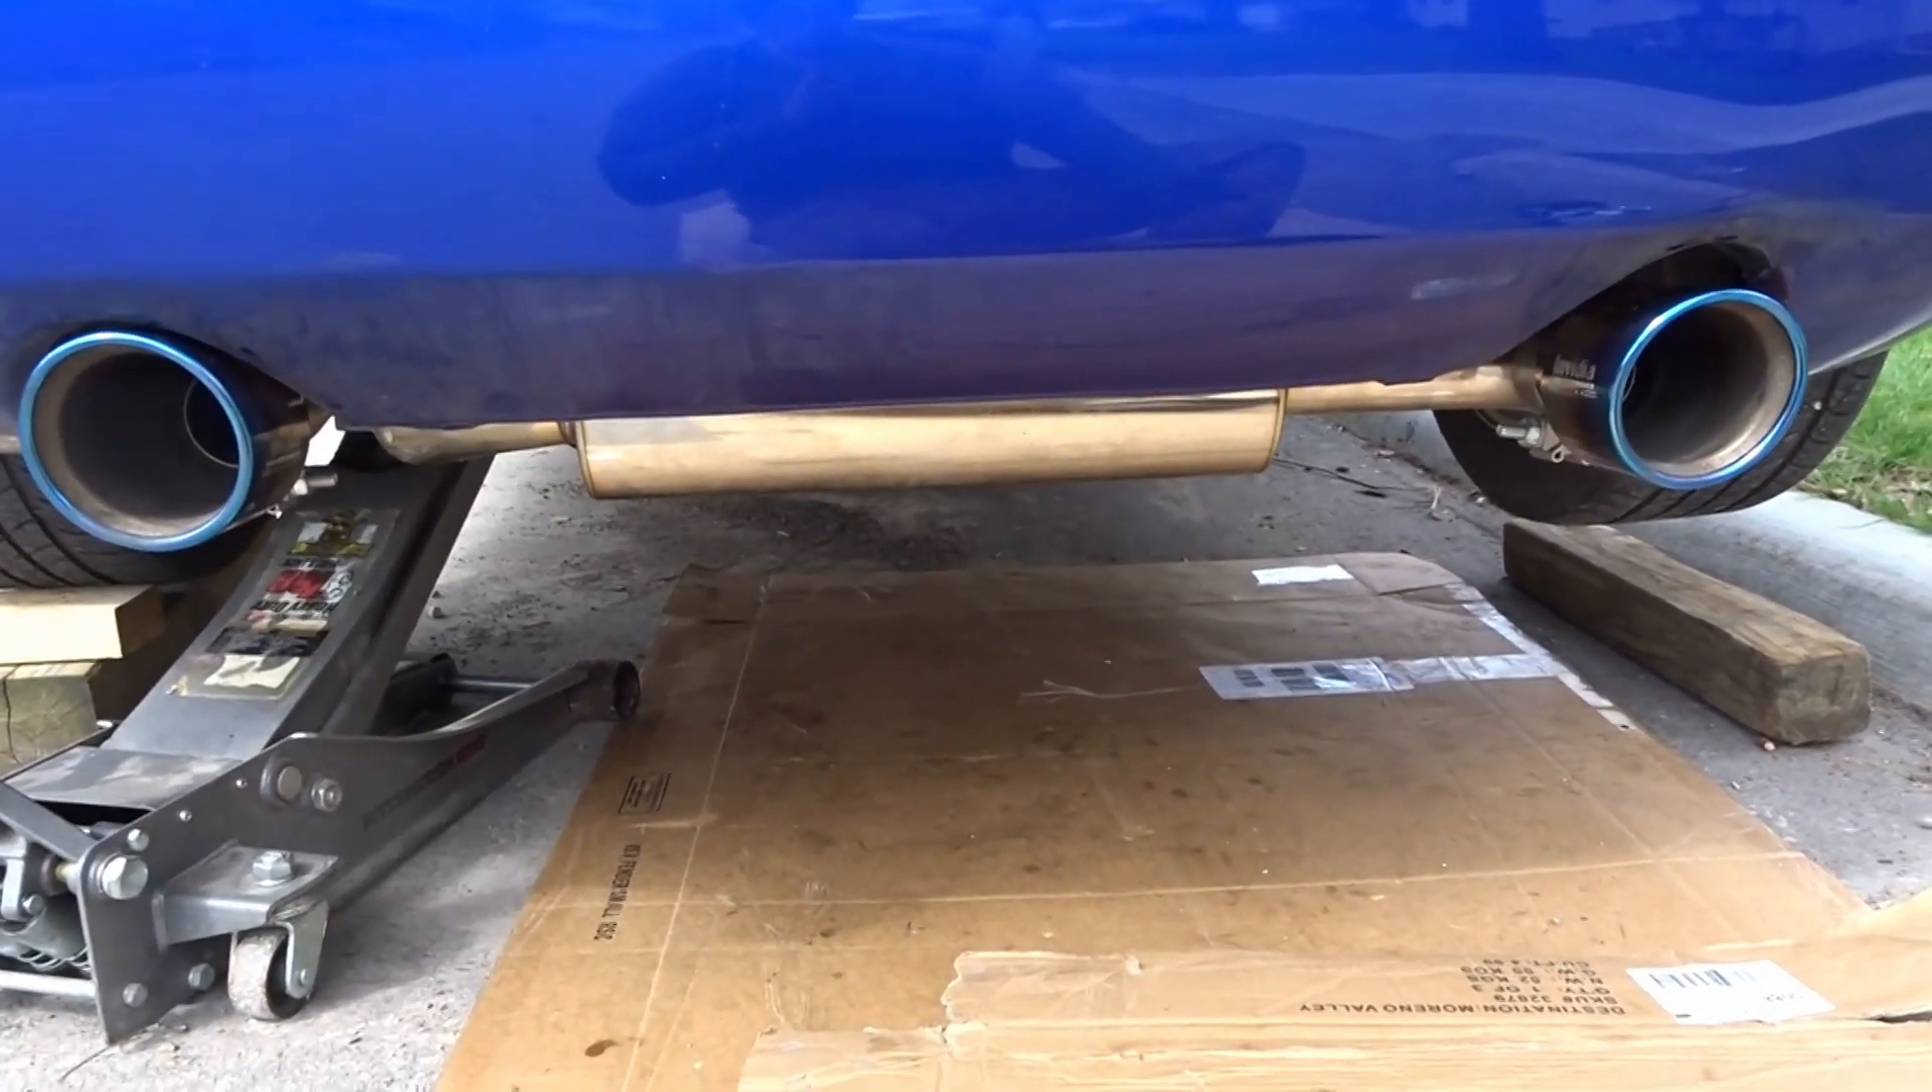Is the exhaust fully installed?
Yes.